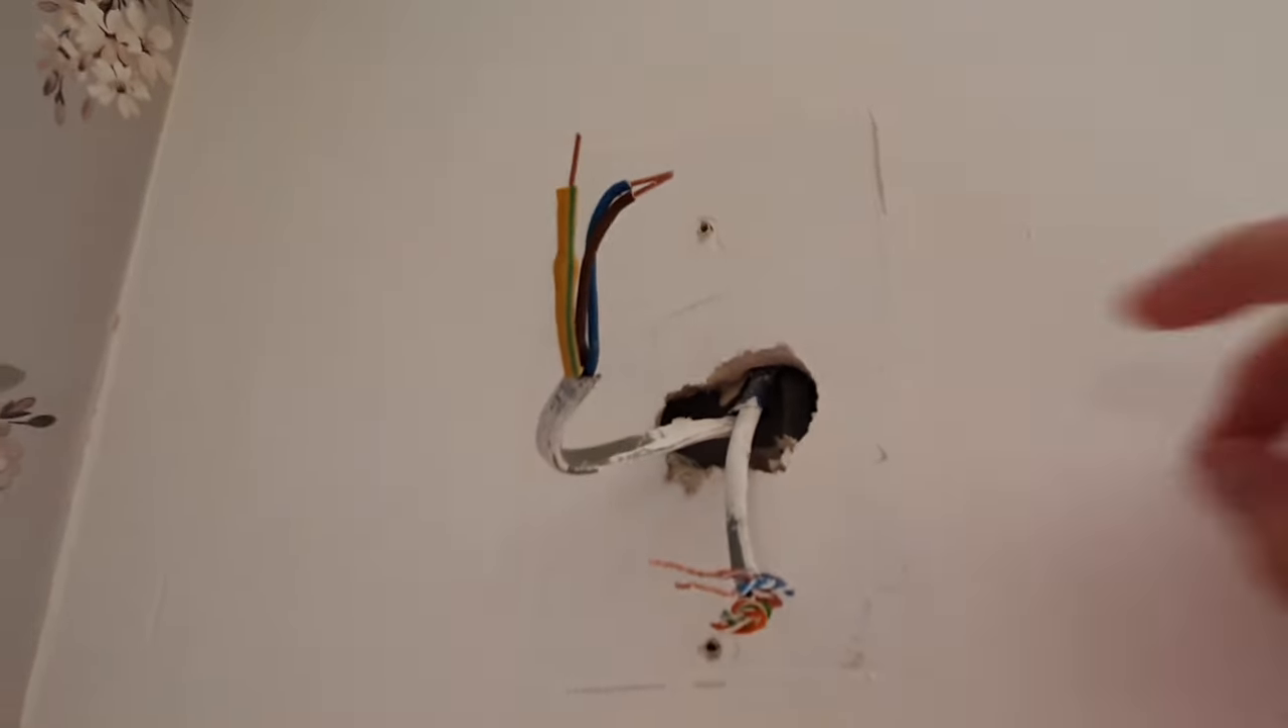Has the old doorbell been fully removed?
Yes.